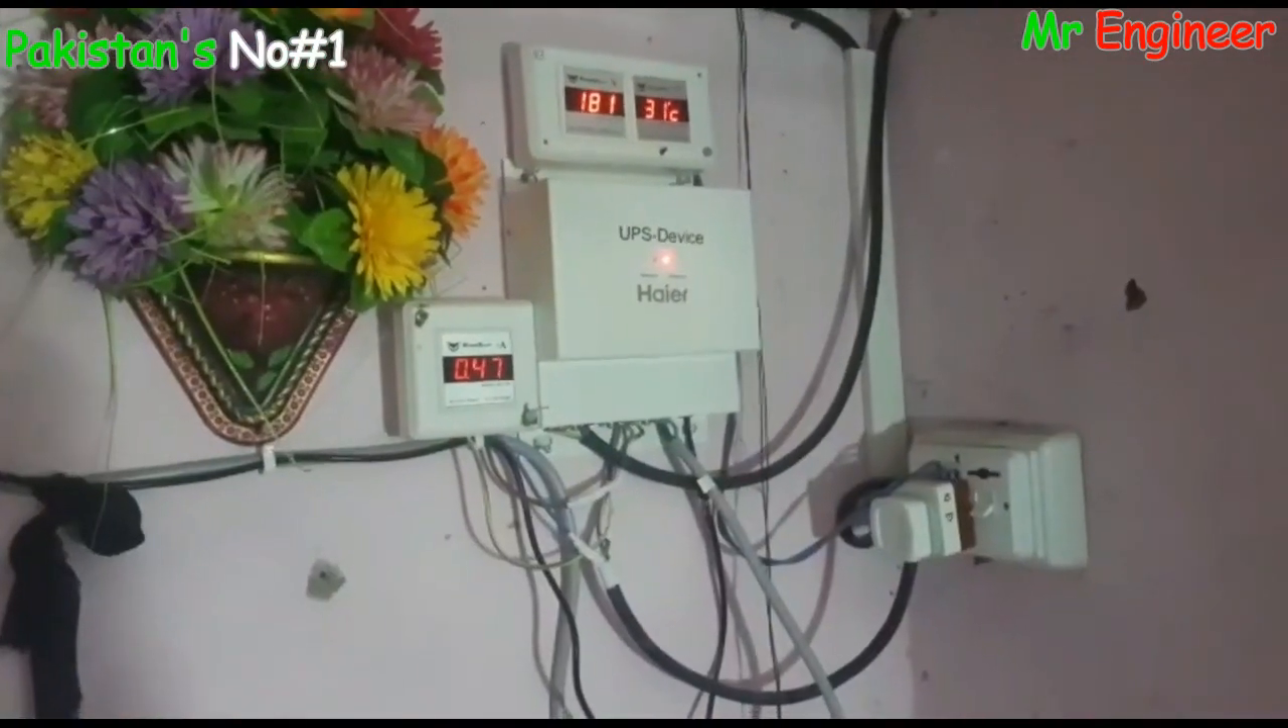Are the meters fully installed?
Yes.